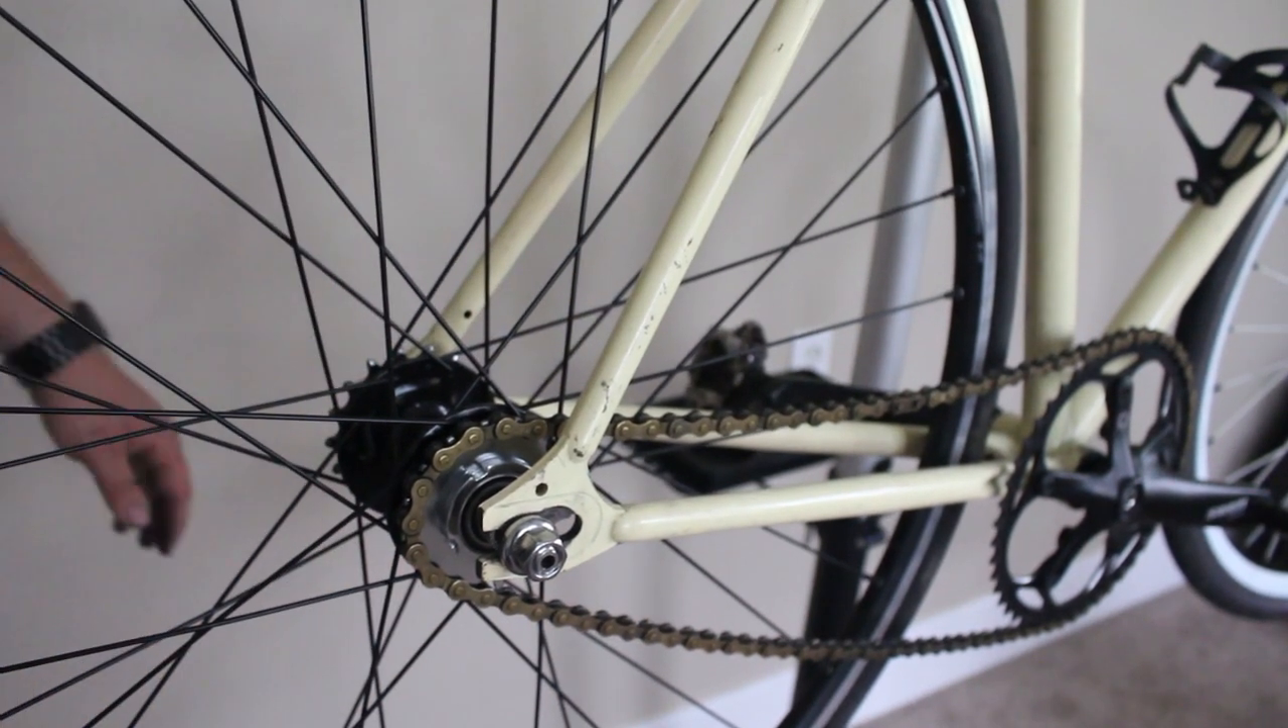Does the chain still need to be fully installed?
No.